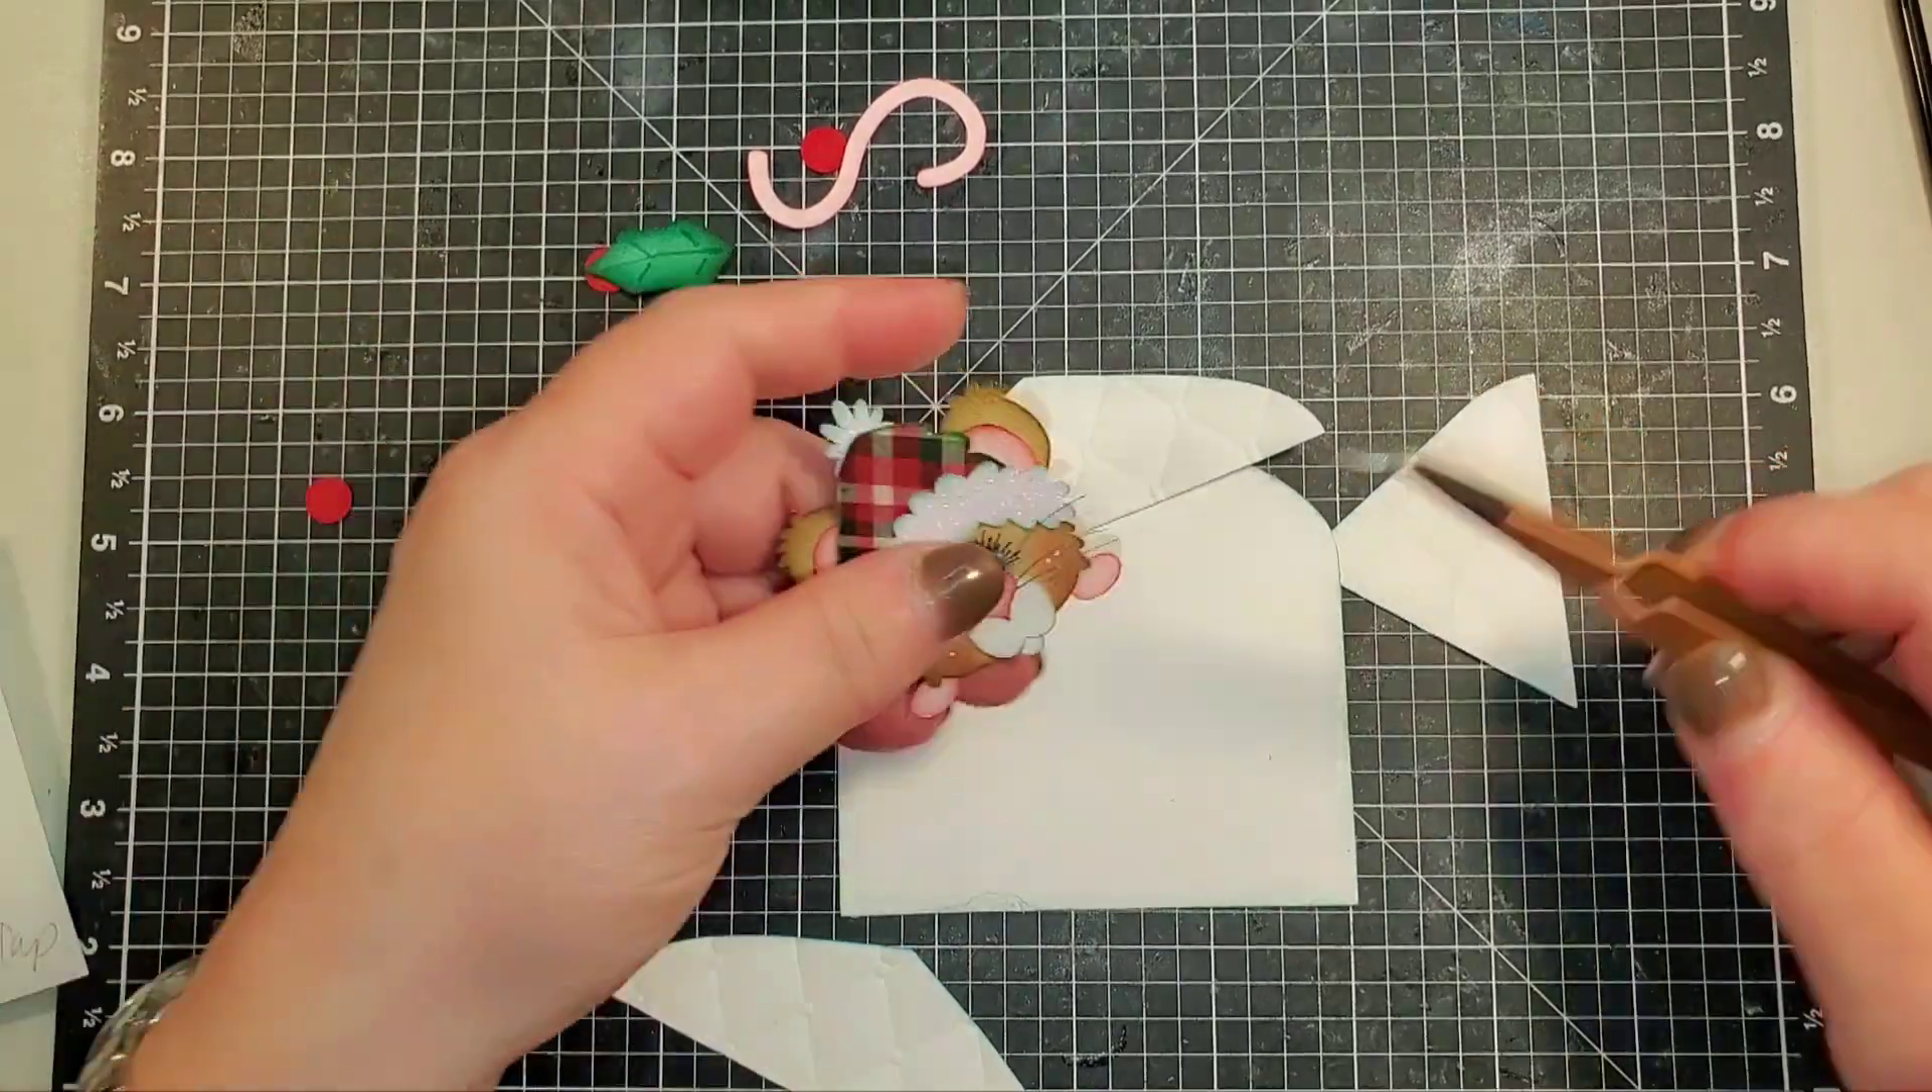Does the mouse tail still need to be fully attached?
Yes.